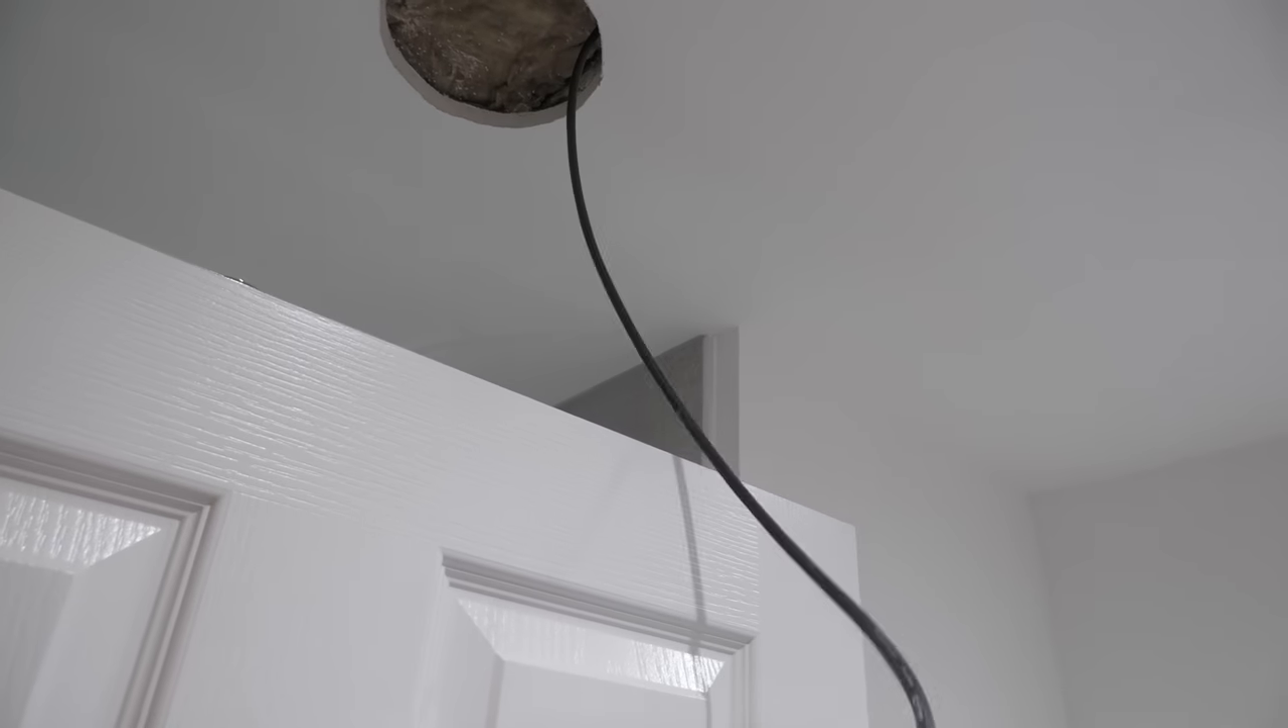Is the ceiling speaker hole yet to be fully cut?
No.